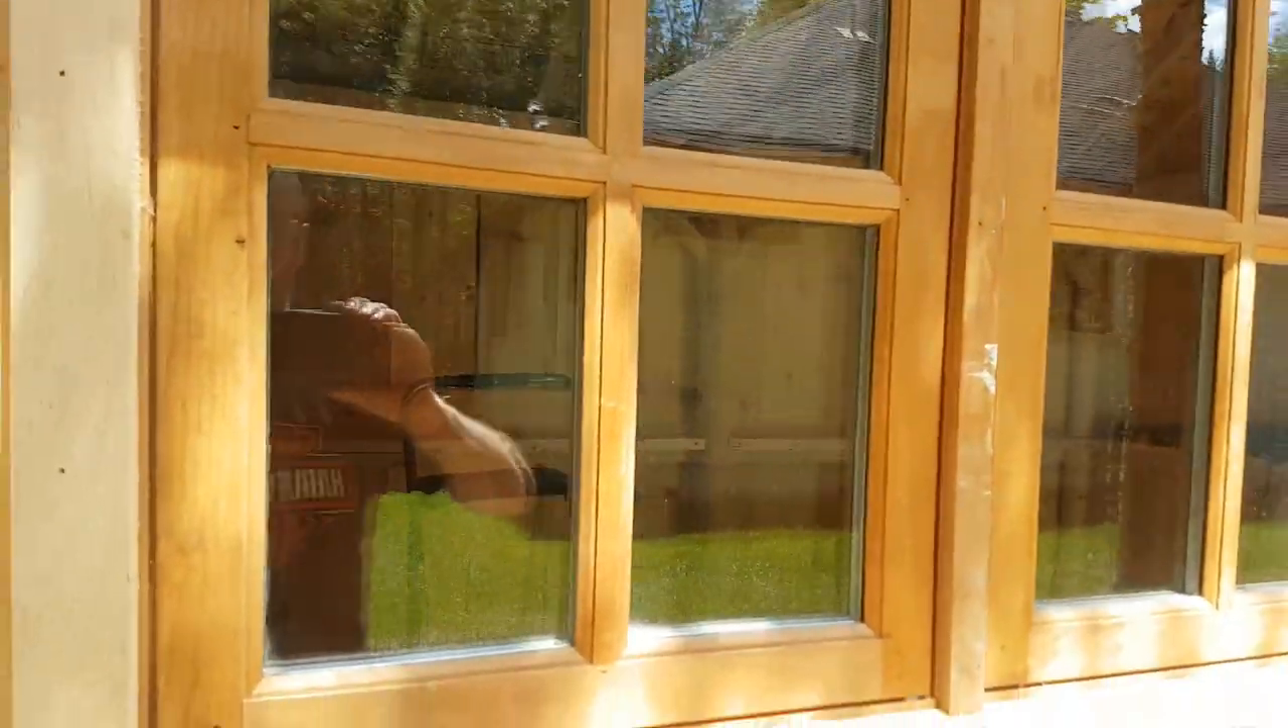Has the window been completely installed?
Yes.